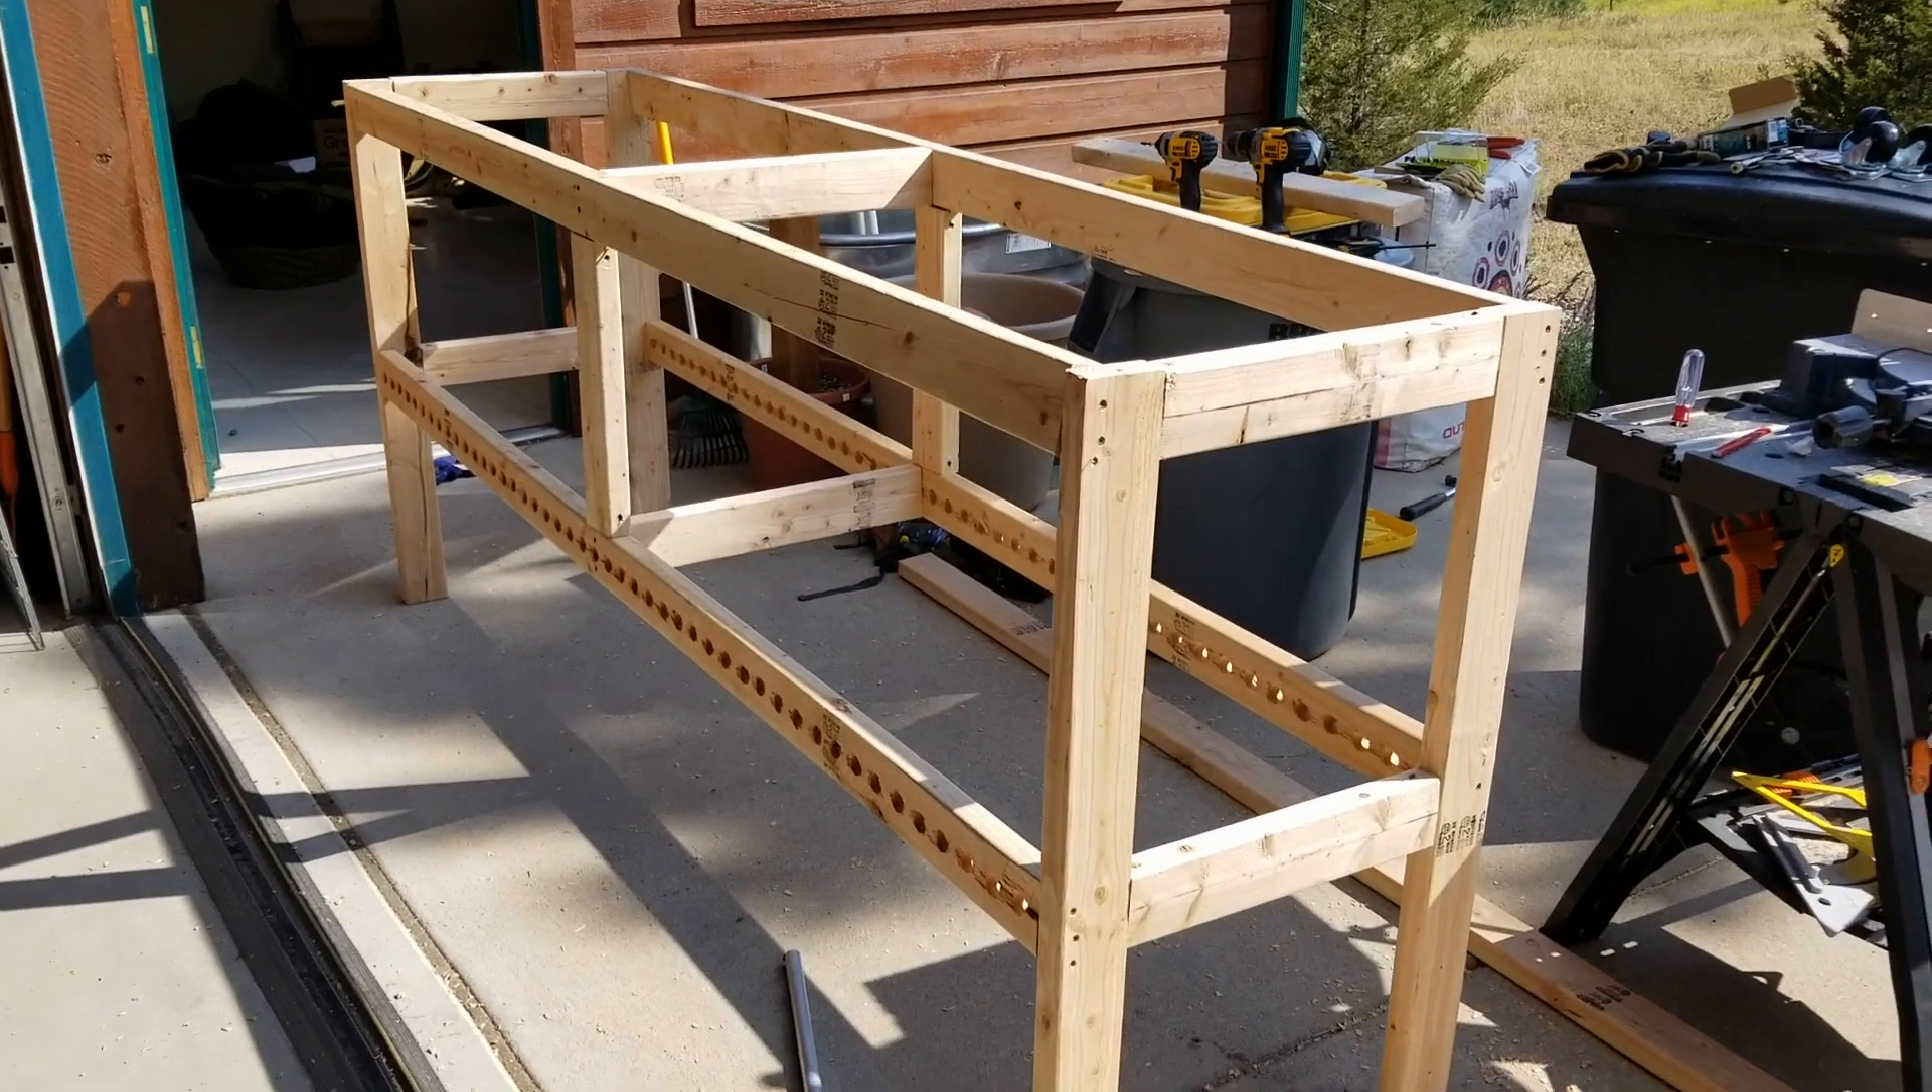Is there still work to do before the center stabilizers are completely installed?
No.